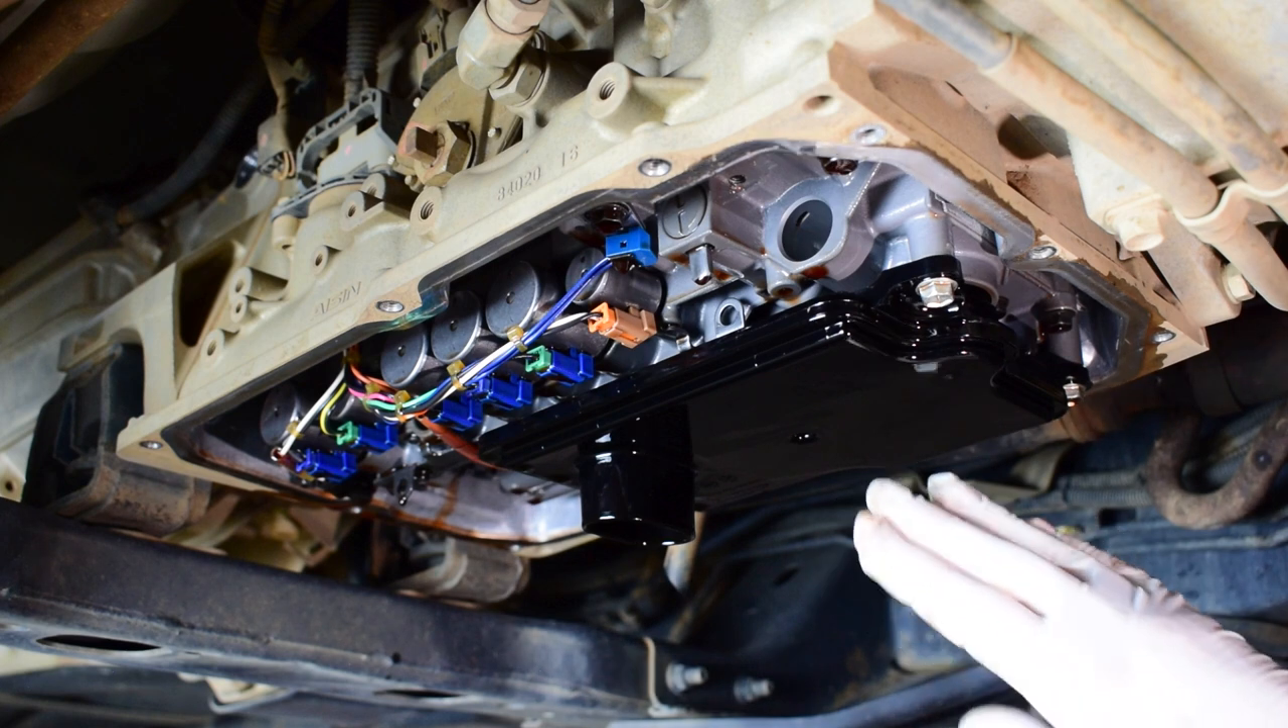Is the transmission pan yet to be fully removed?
No.